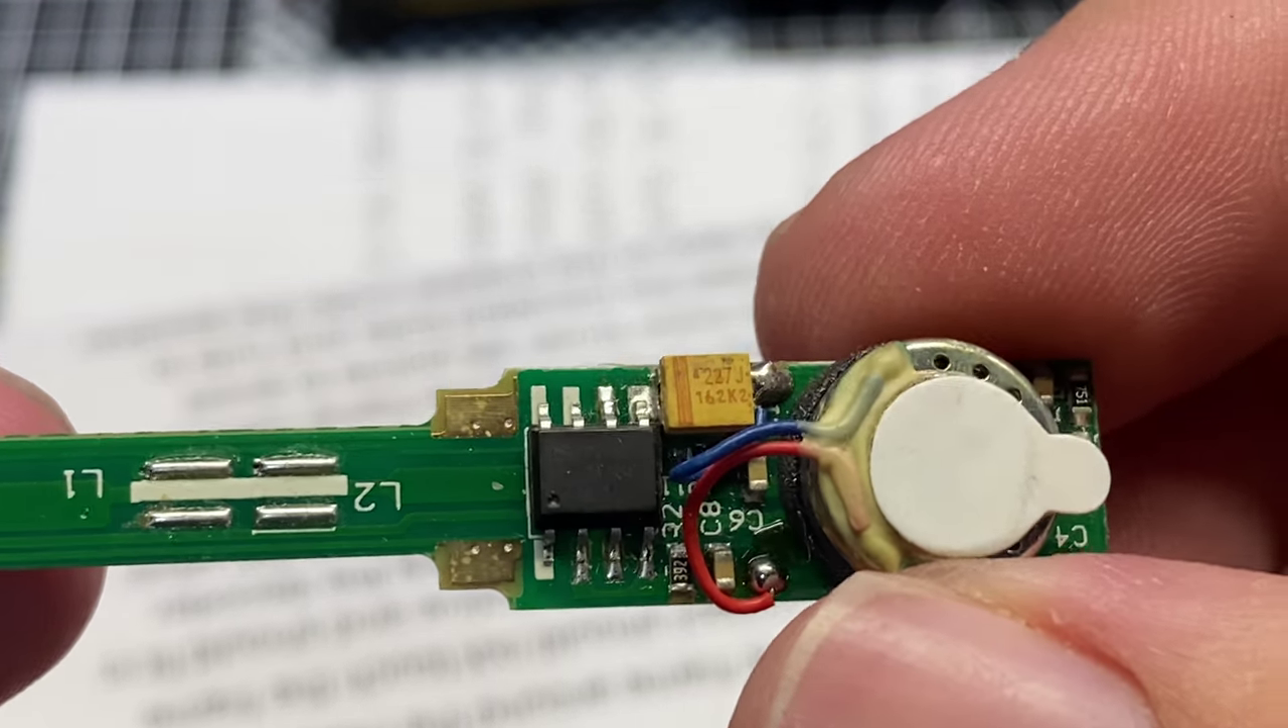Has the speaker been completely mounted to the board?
Yes.